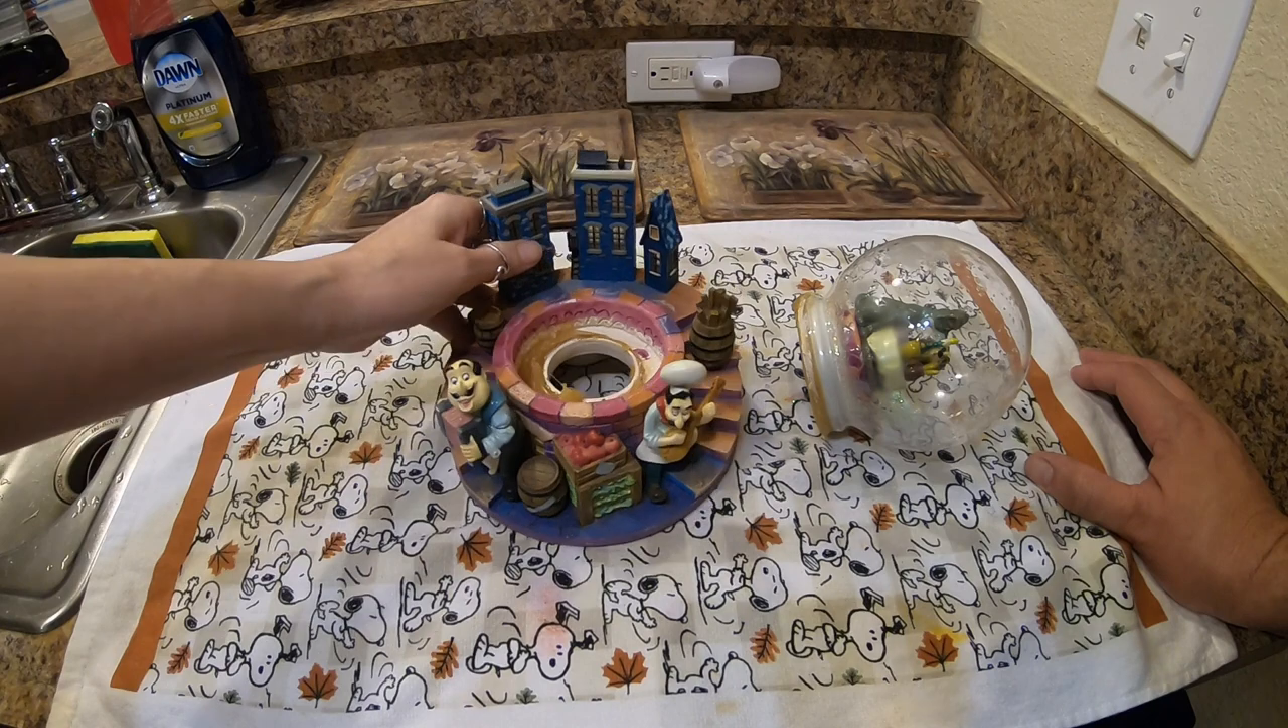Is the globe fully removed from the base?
Yes.